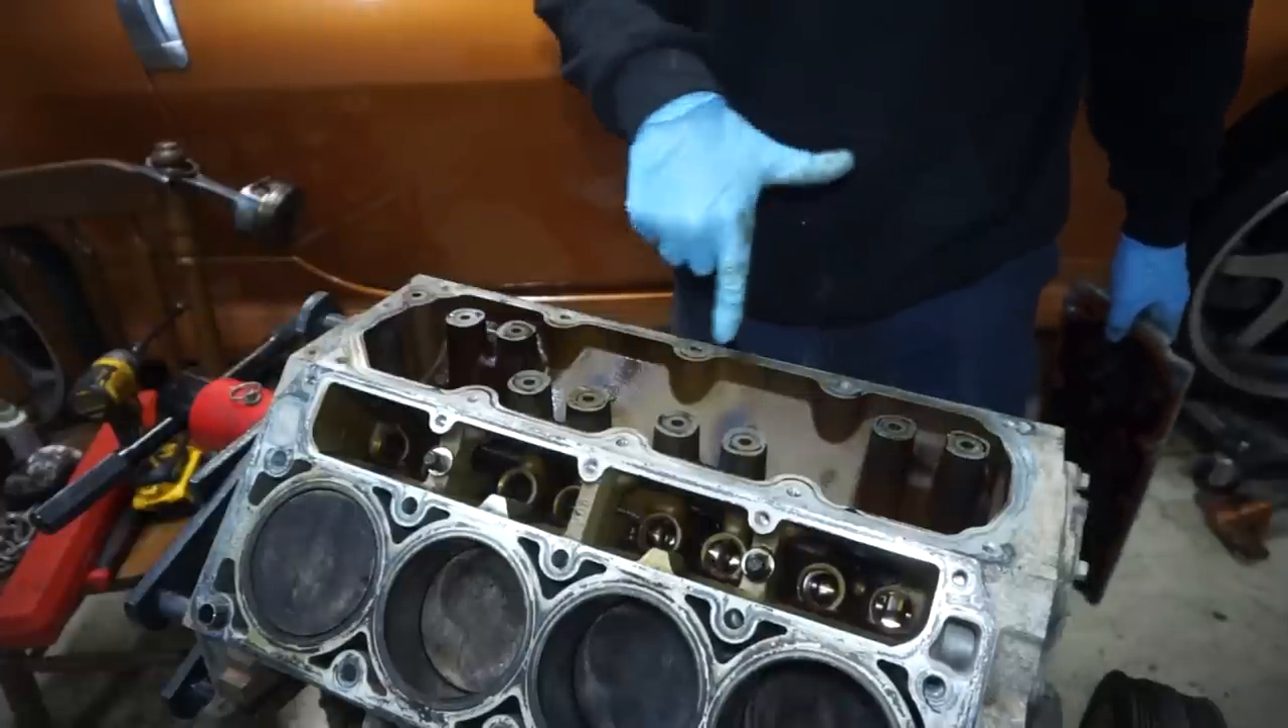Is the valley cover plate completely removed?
Yes.